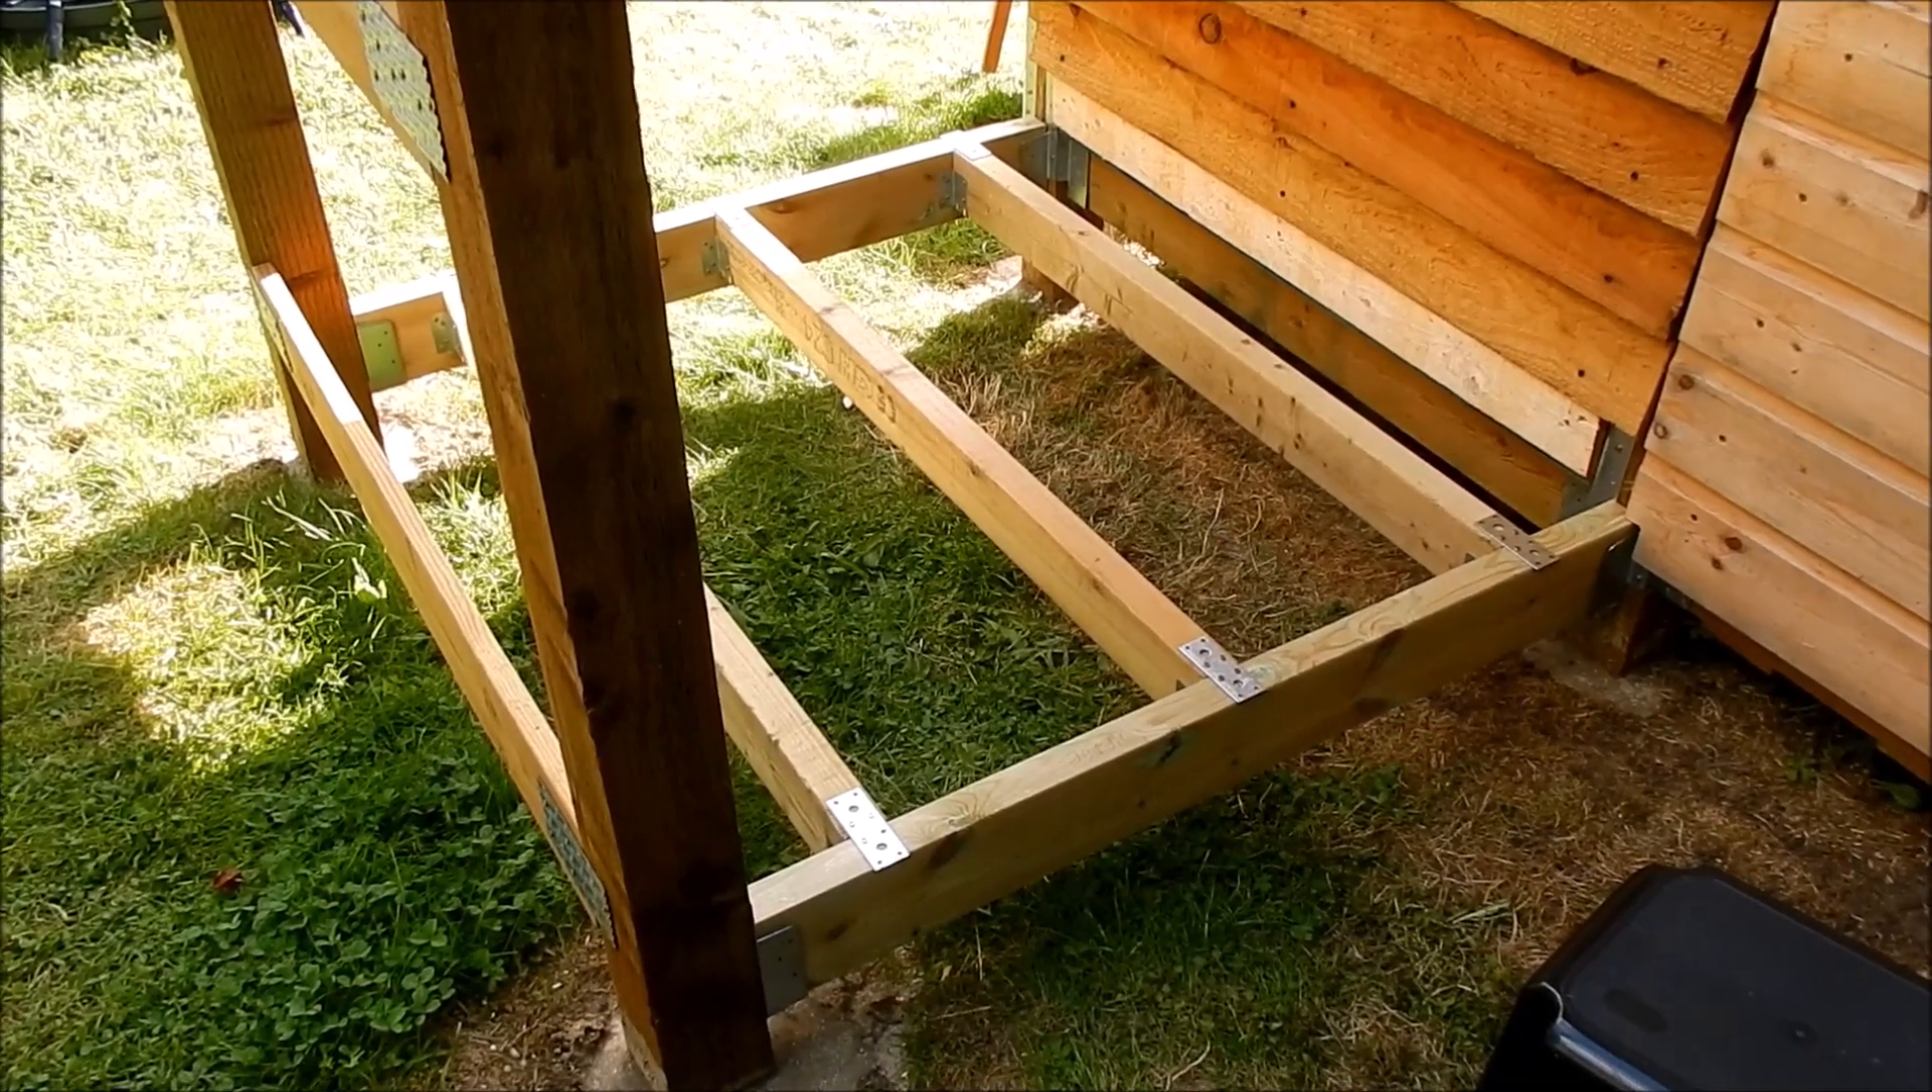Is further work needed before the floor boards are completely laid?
Yes.